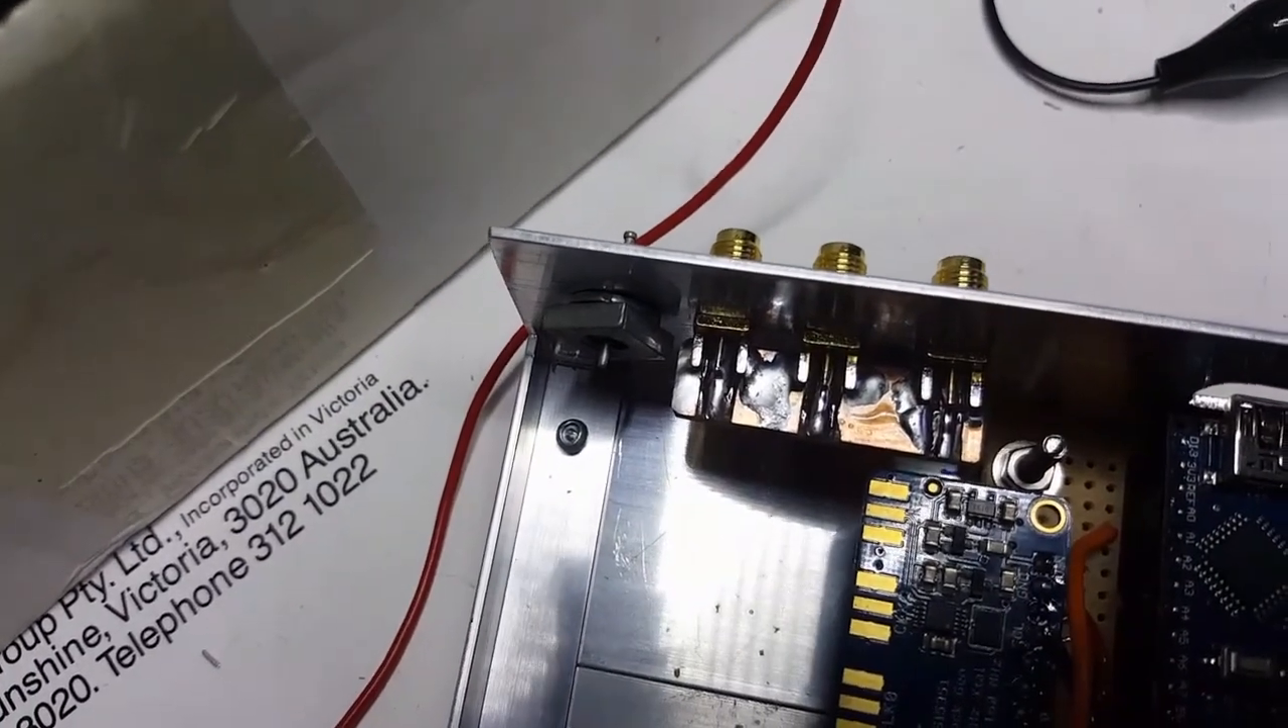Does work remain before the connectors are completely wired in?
Yes.